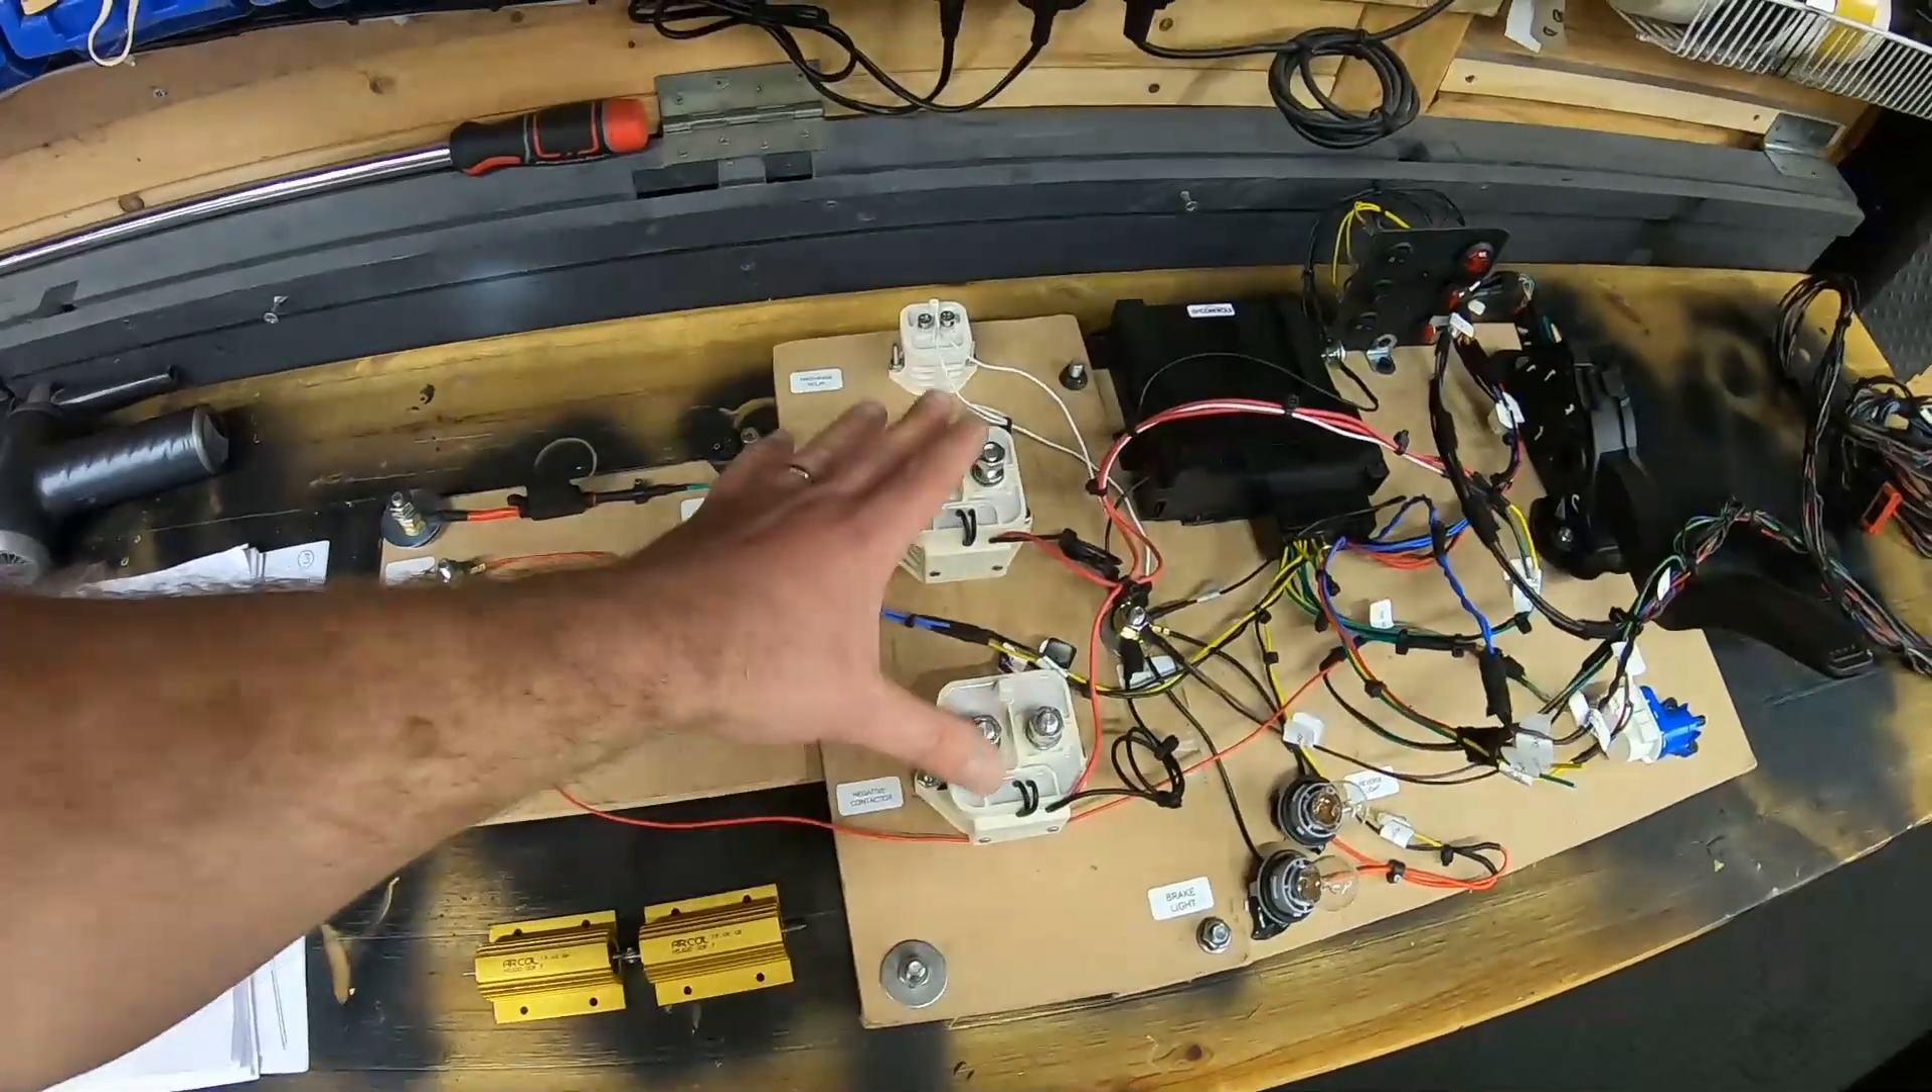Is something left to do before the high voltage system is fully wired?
Yes.